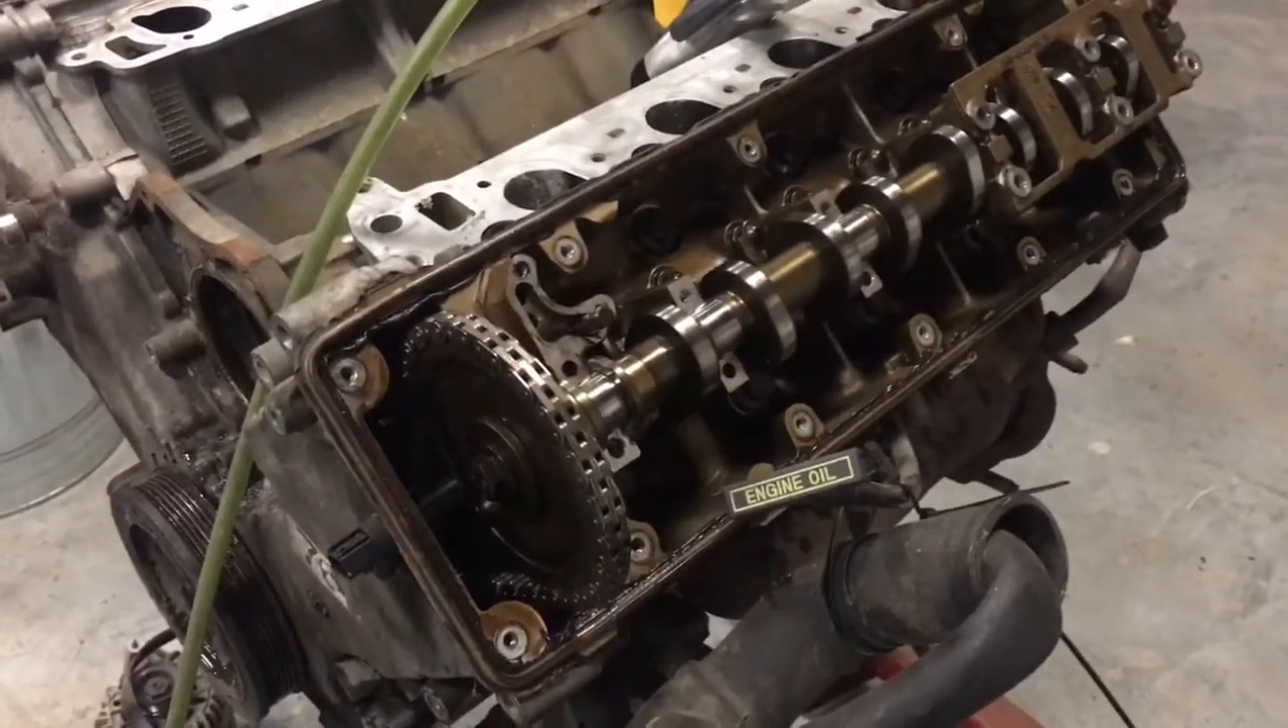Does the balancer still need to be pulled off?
Yes.